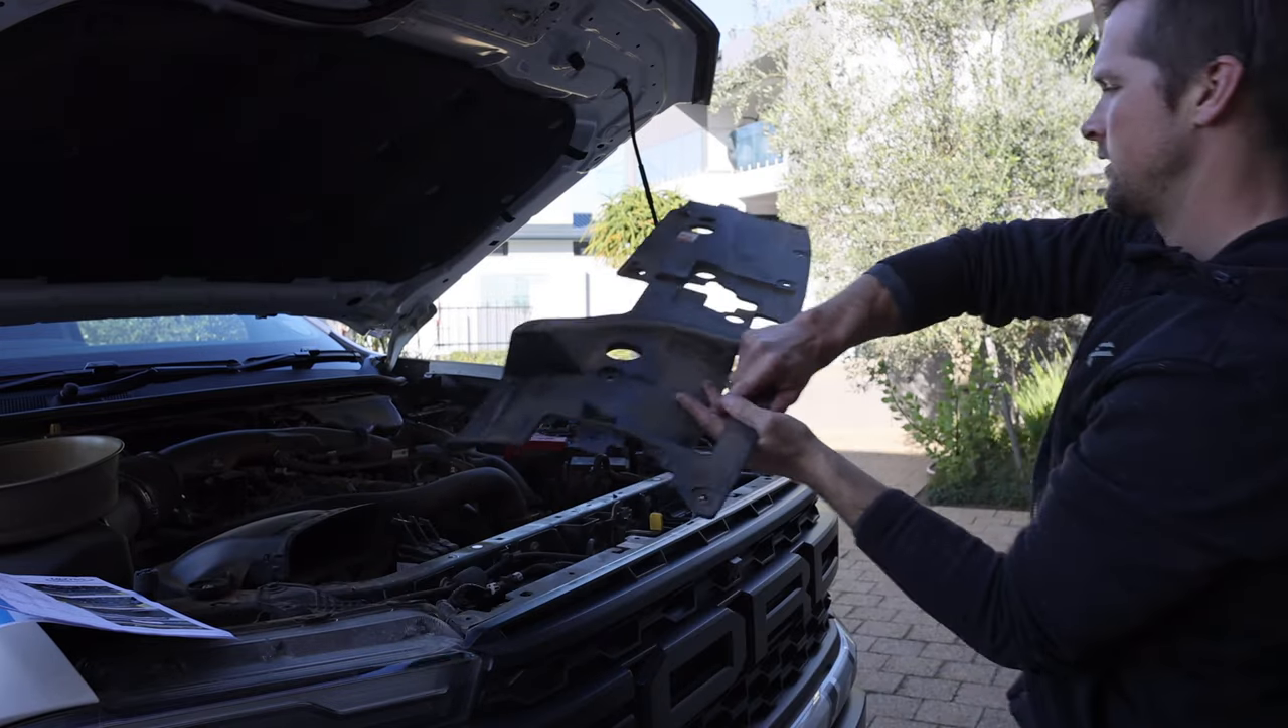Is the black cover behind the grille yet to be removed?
No.